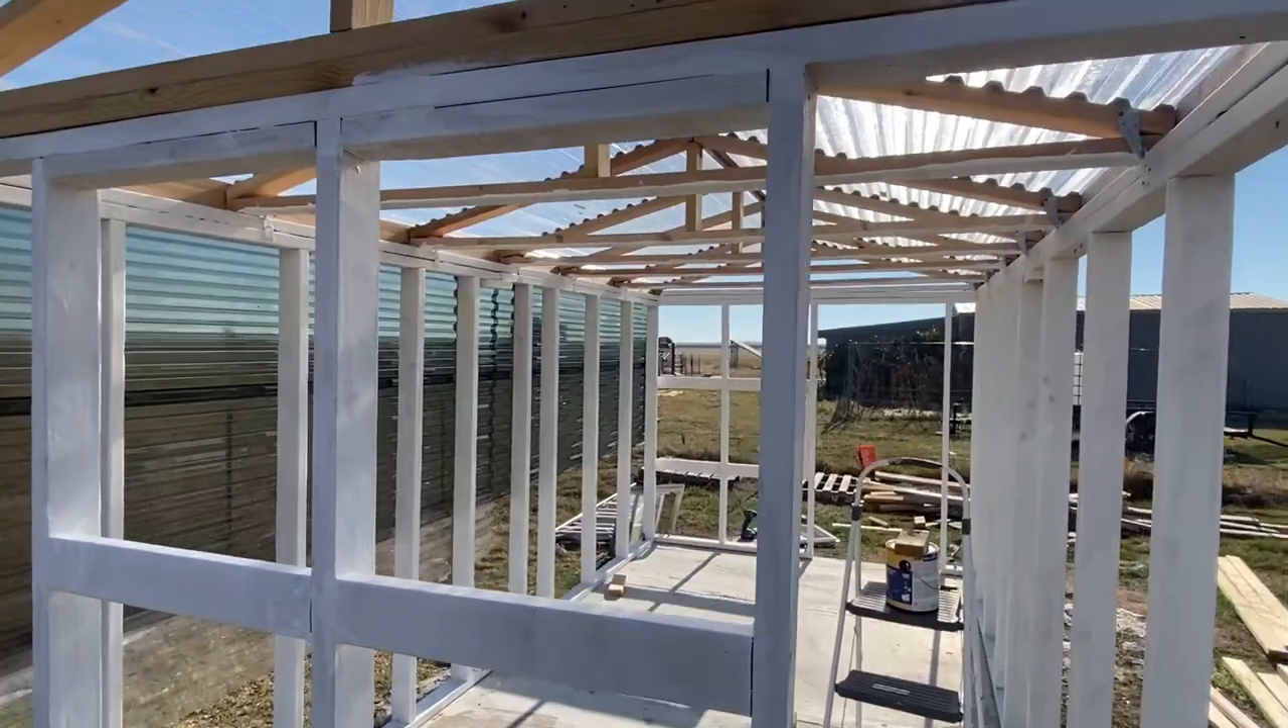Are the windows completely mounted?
No.